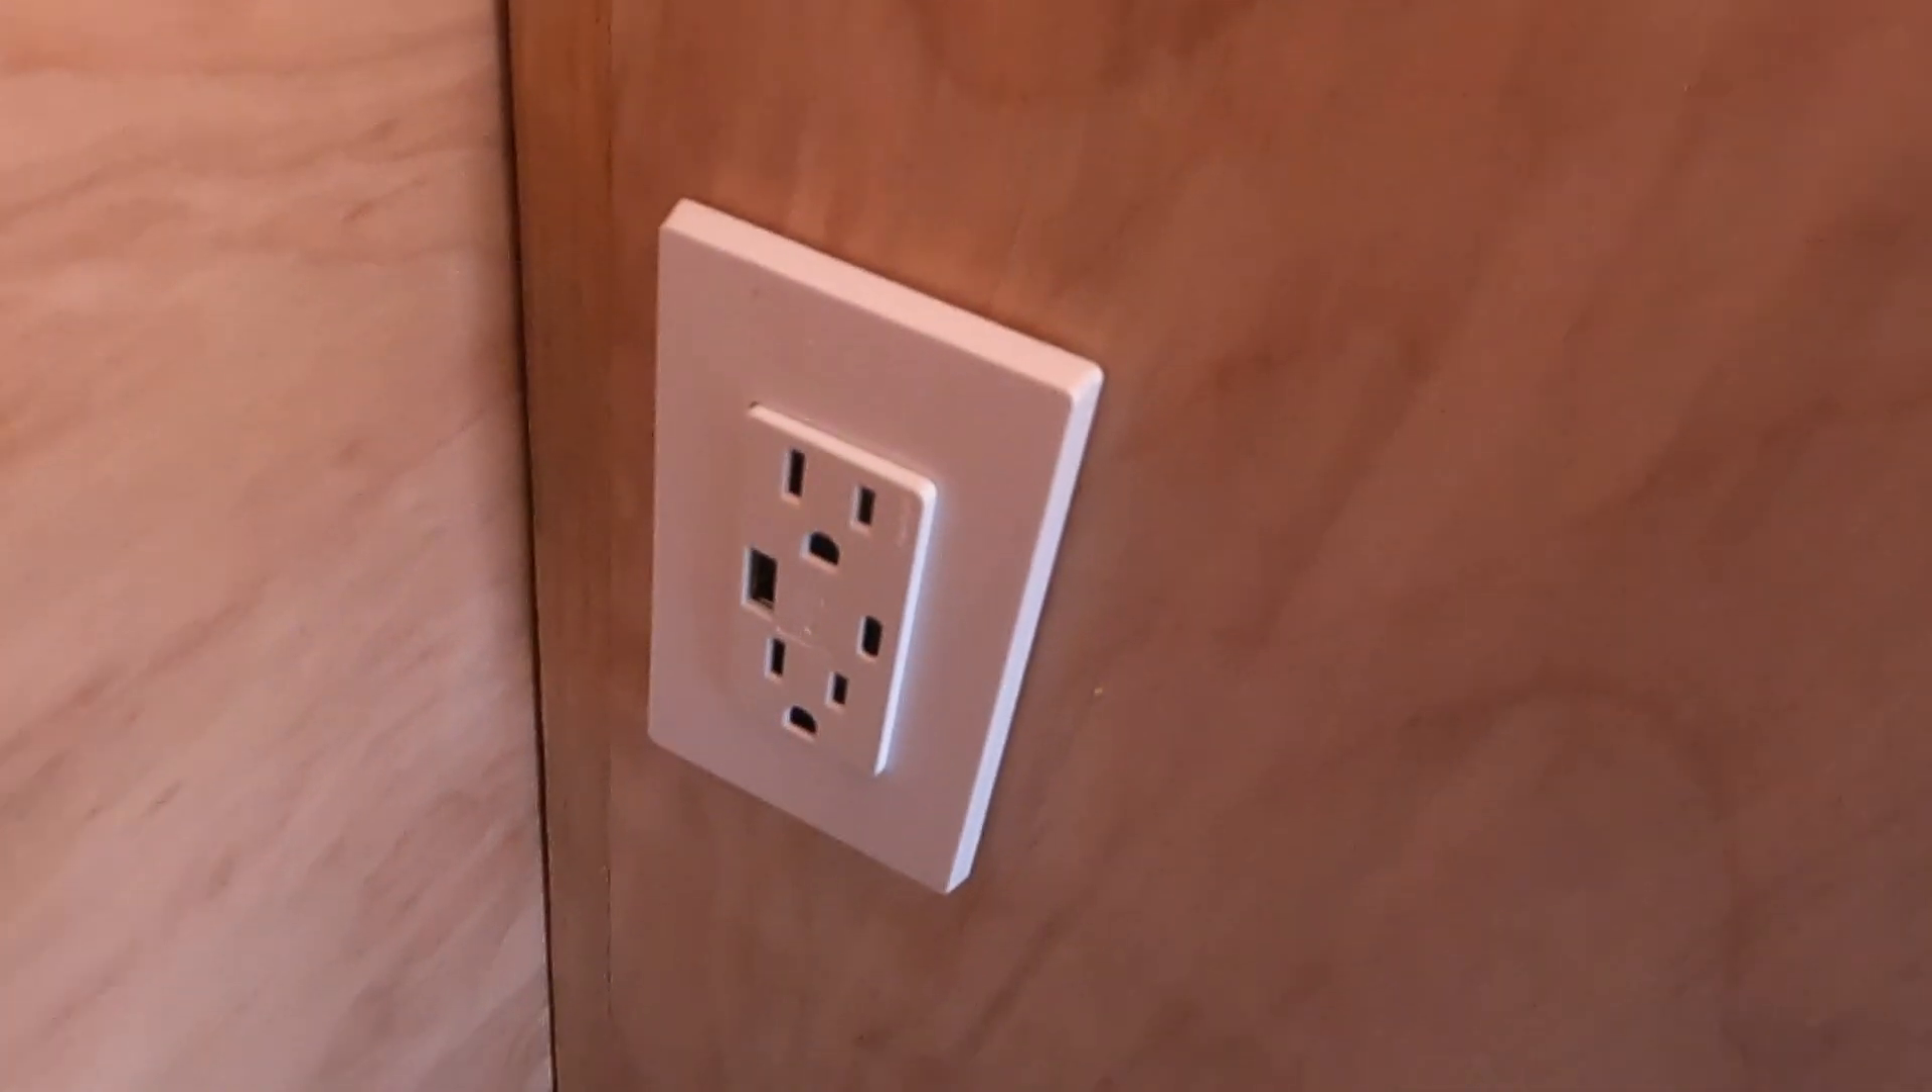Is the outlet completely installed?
Yes.